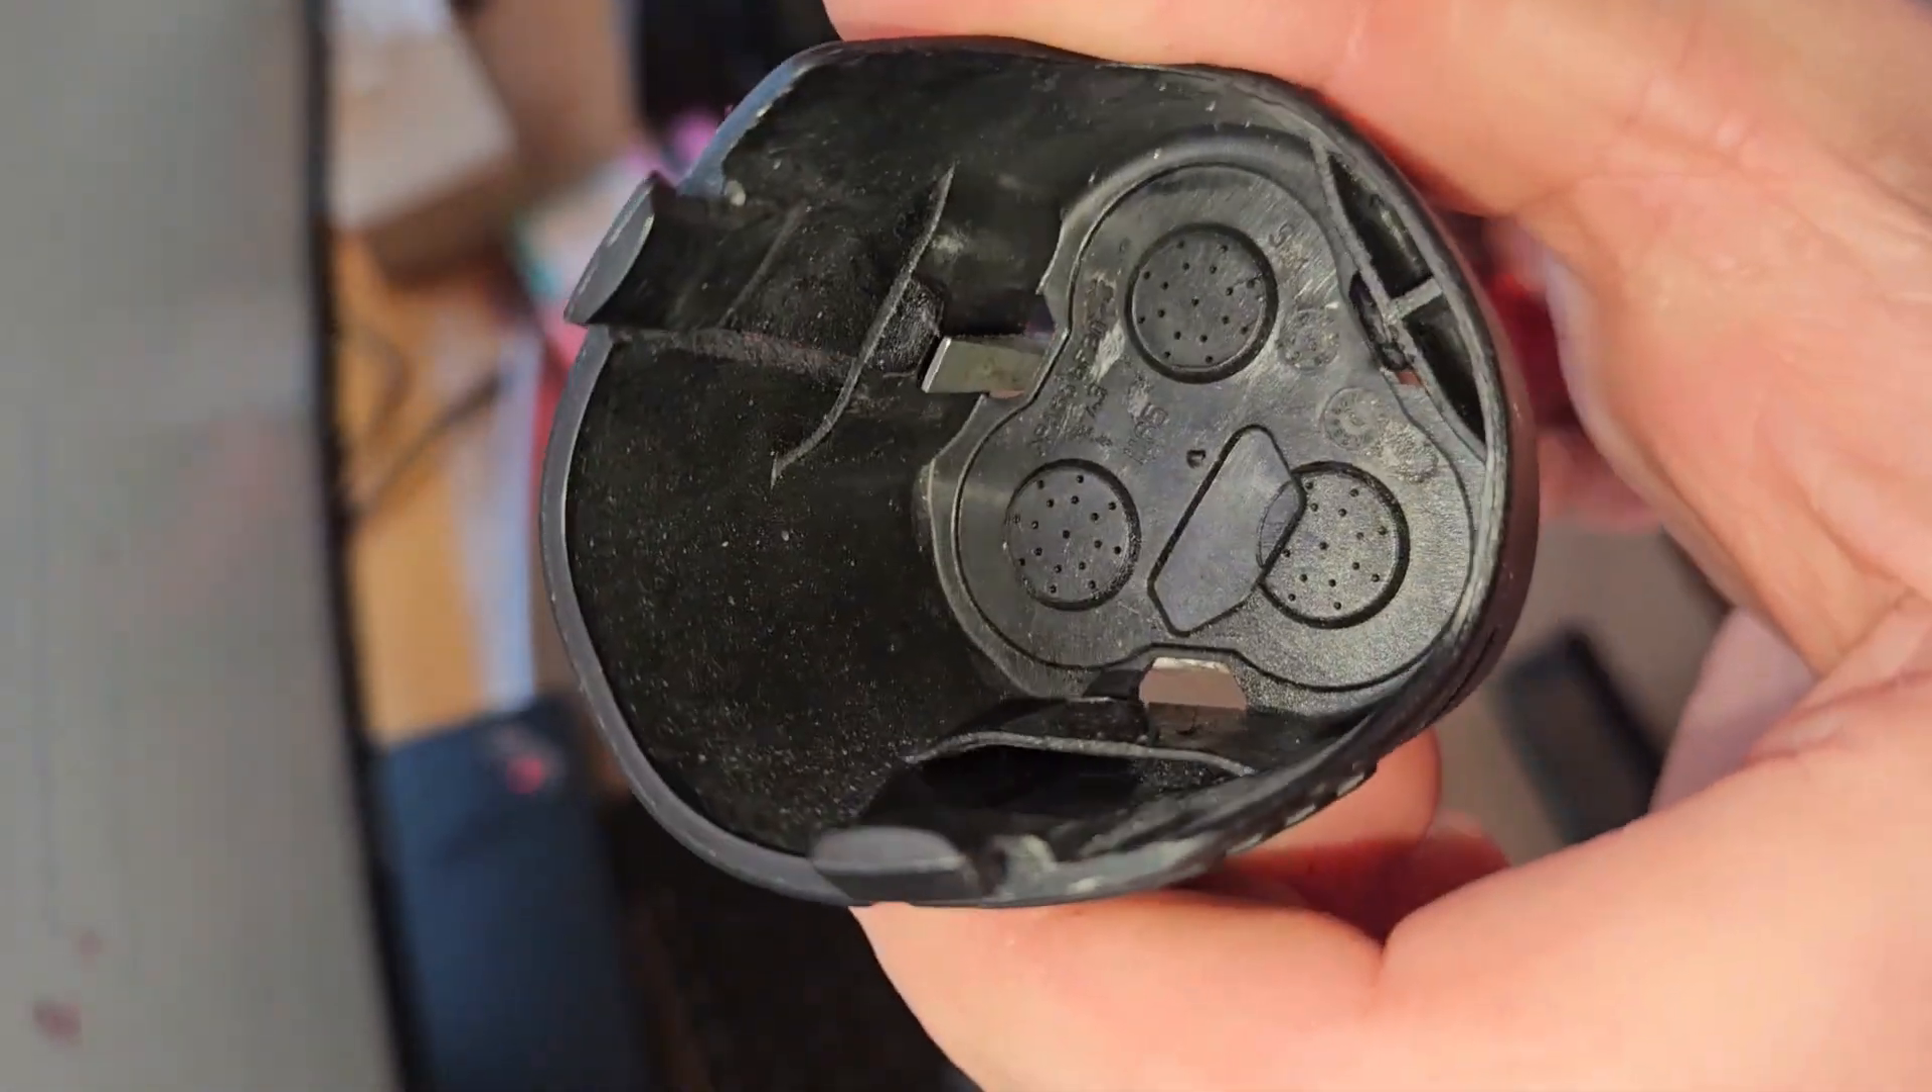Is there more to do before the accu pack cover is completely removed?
No.